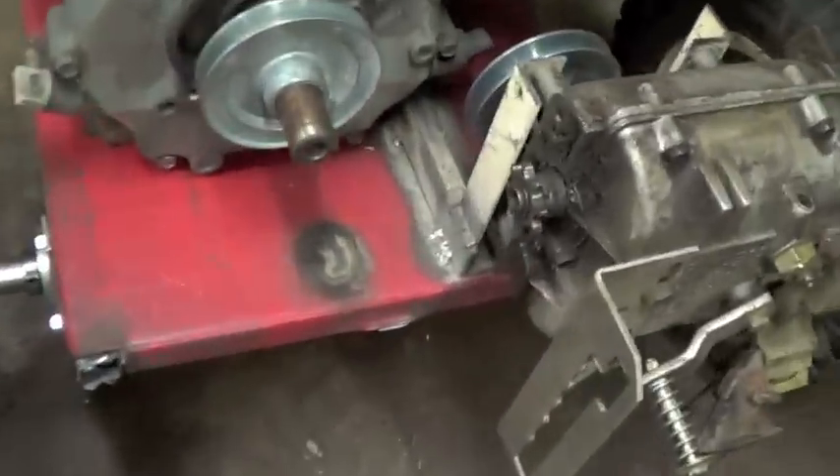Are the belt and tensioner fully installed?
No.